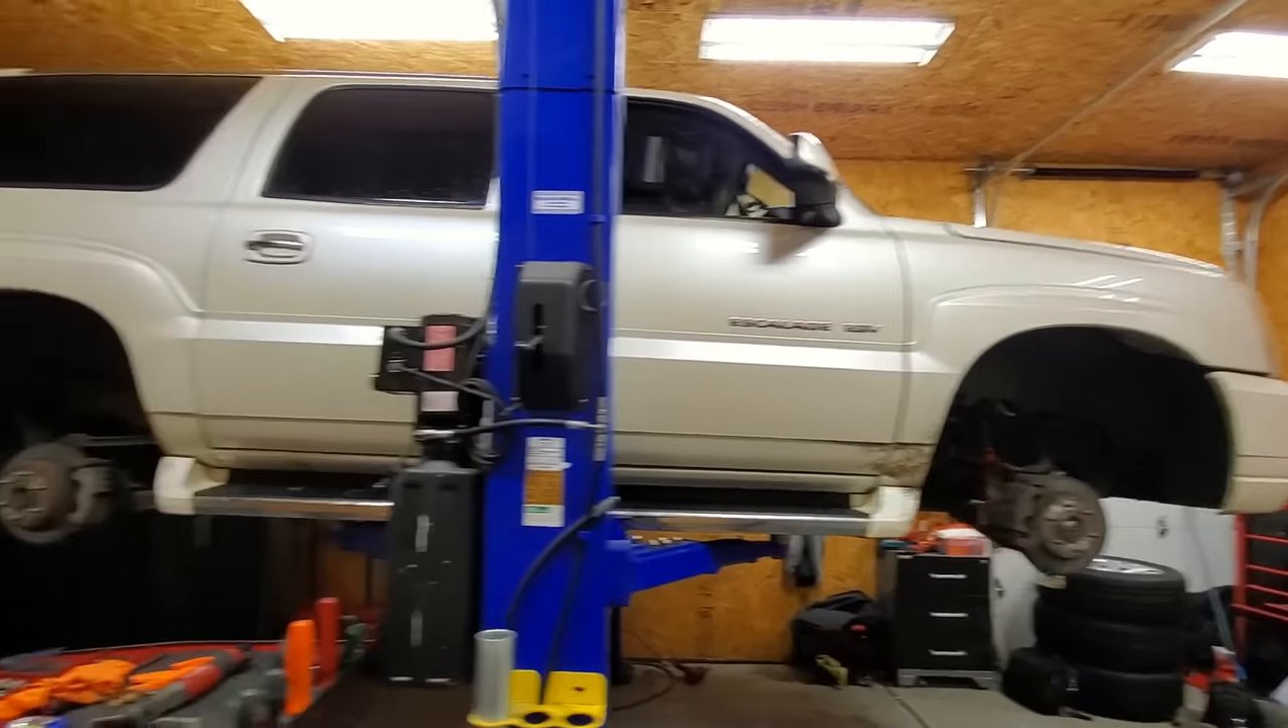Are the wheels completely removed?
Yes.